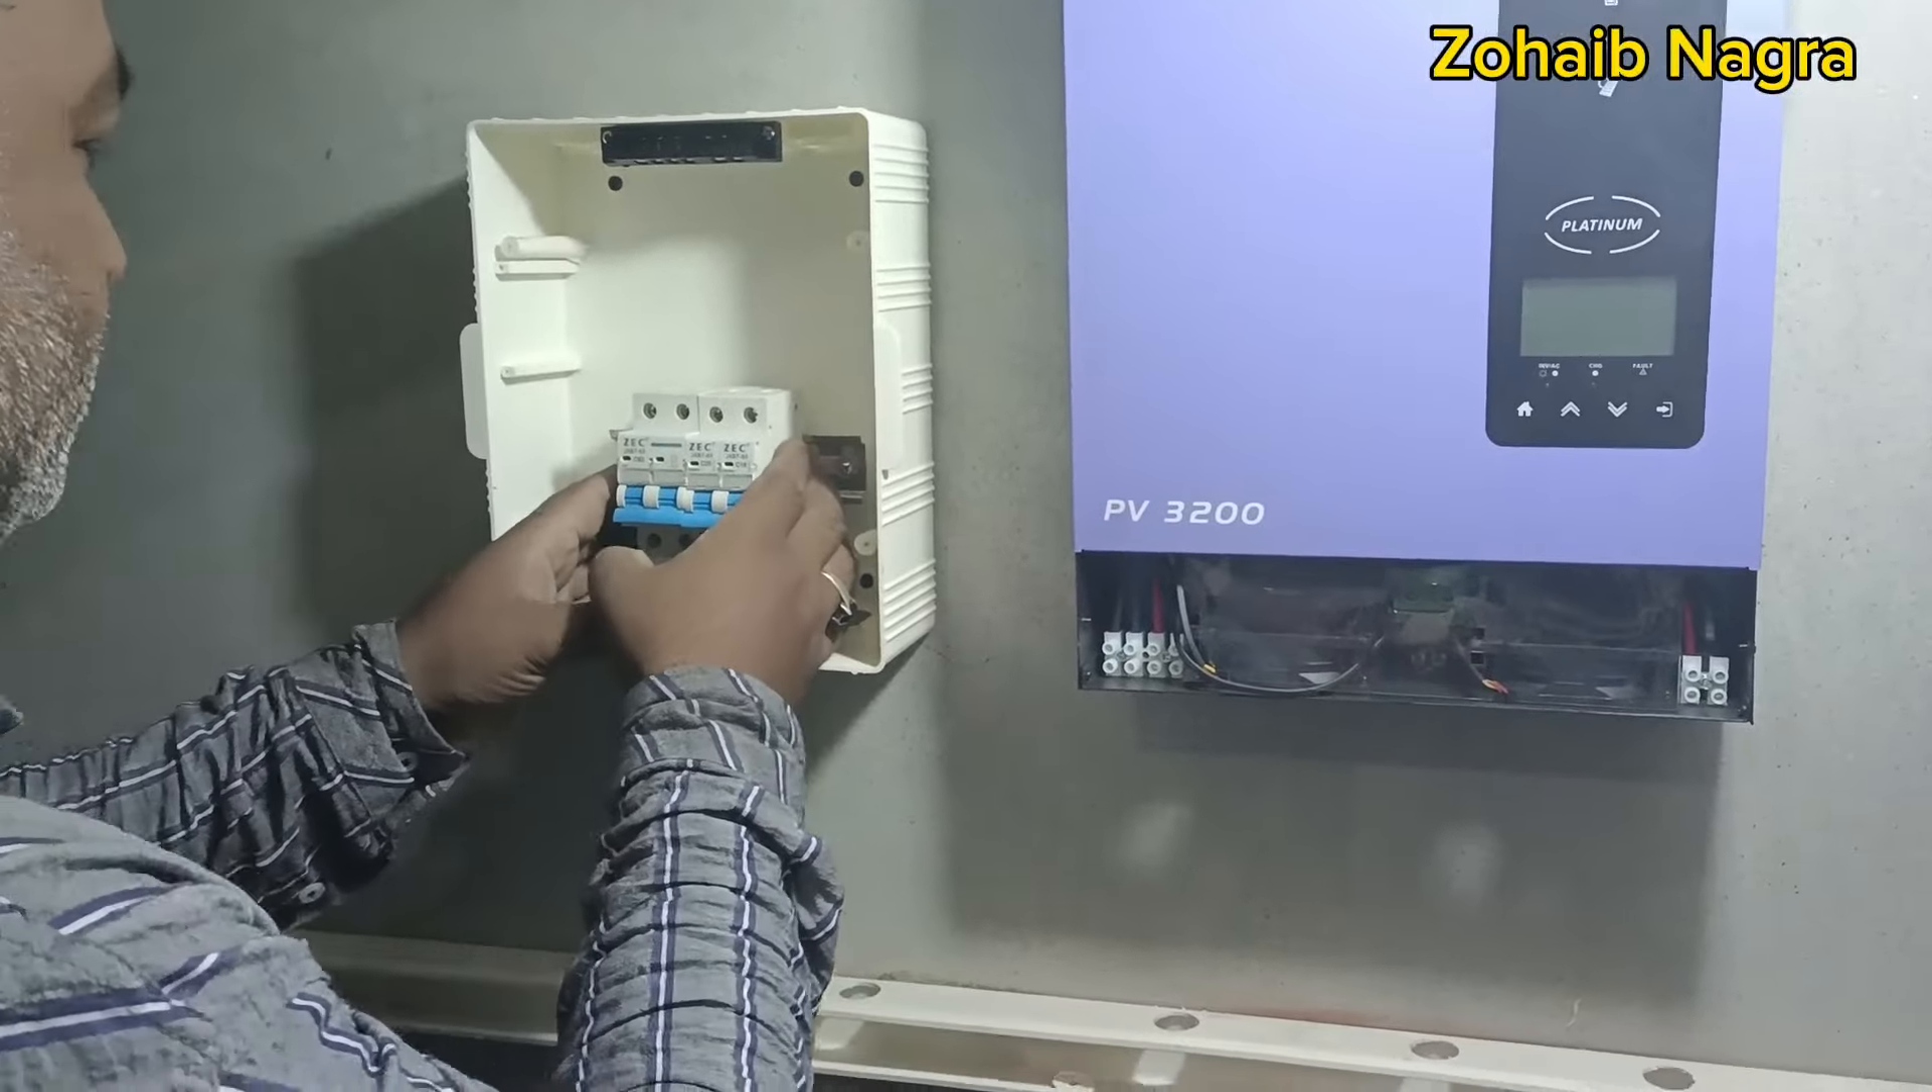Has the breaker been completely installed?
No.